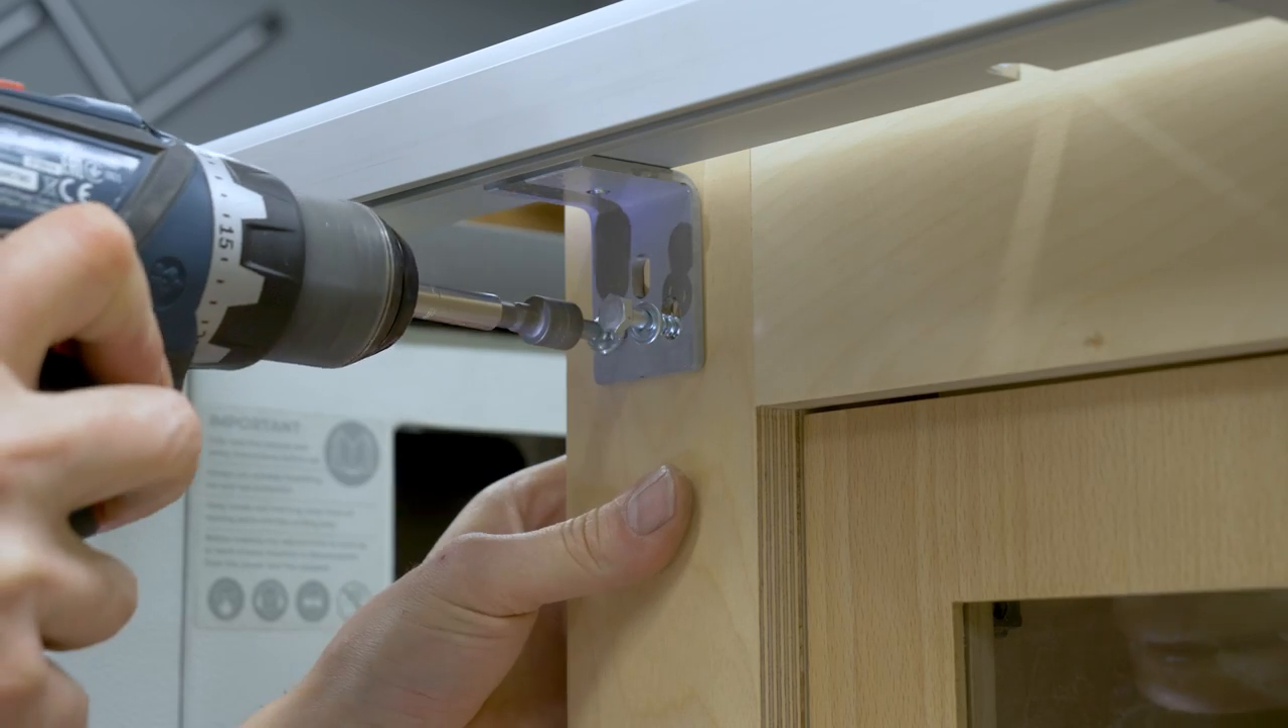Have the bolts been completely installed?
No.